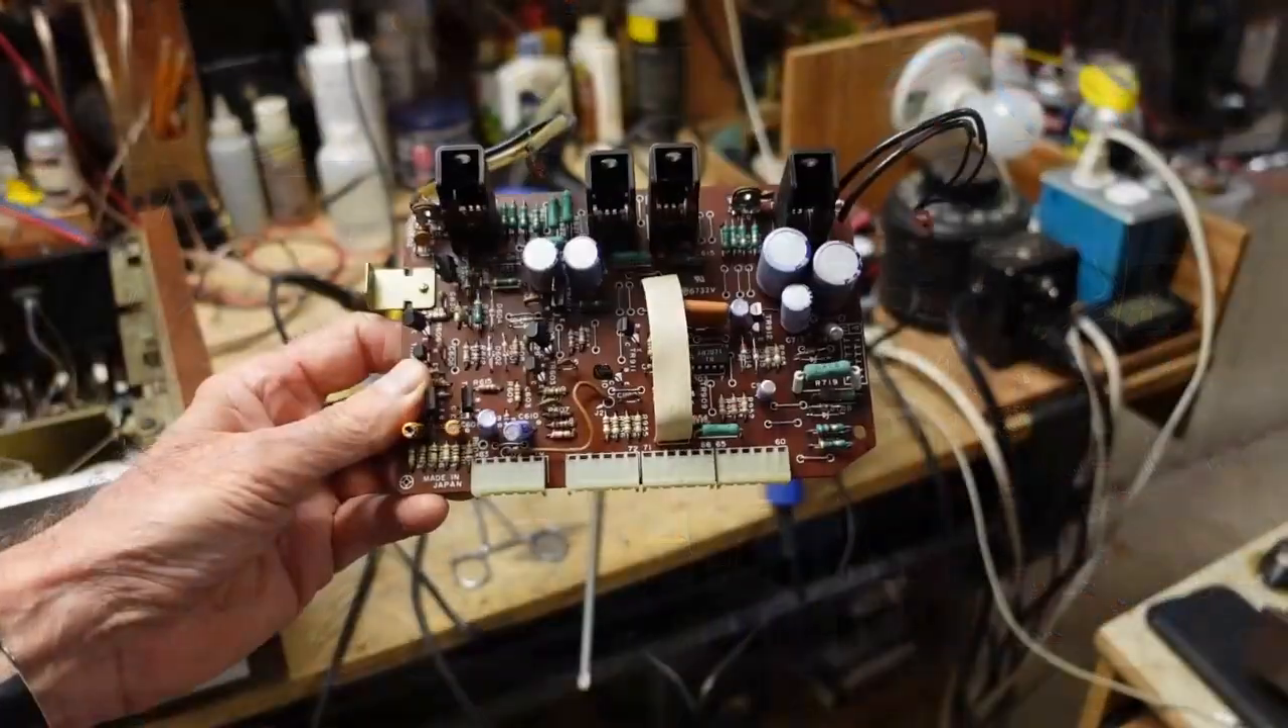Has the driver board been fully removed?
Yes.